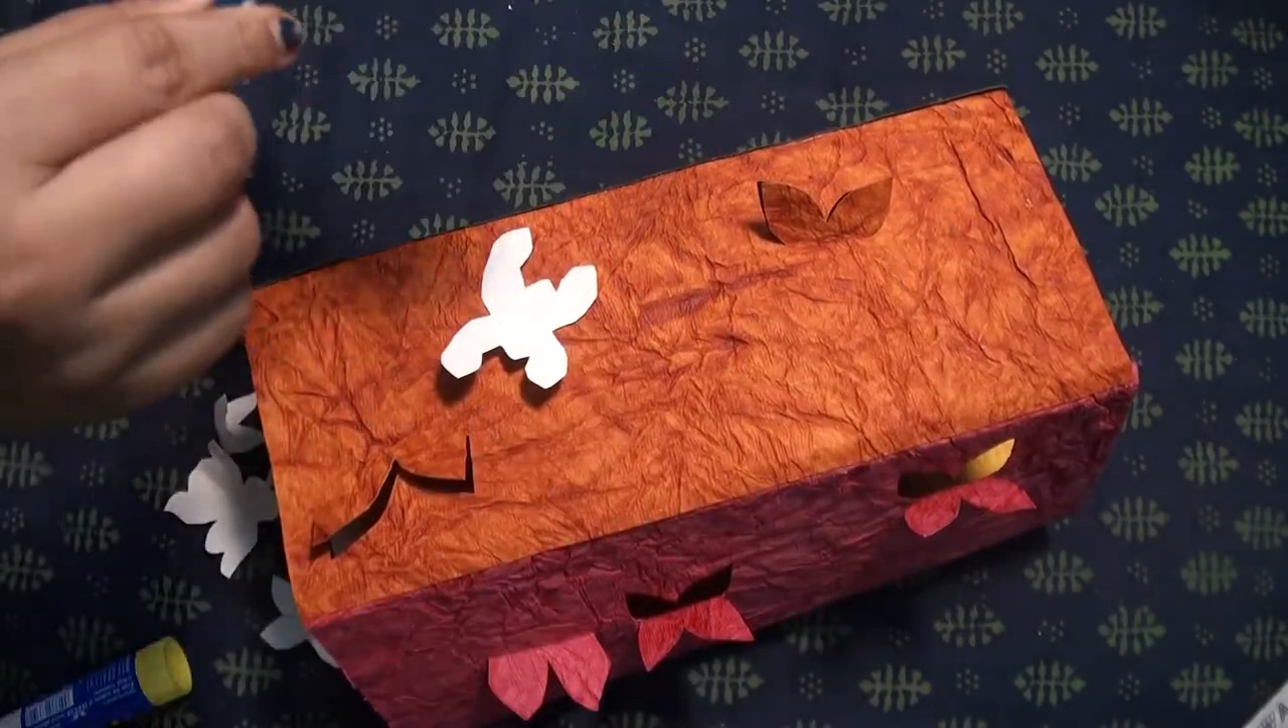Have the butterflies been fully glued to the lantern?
No.